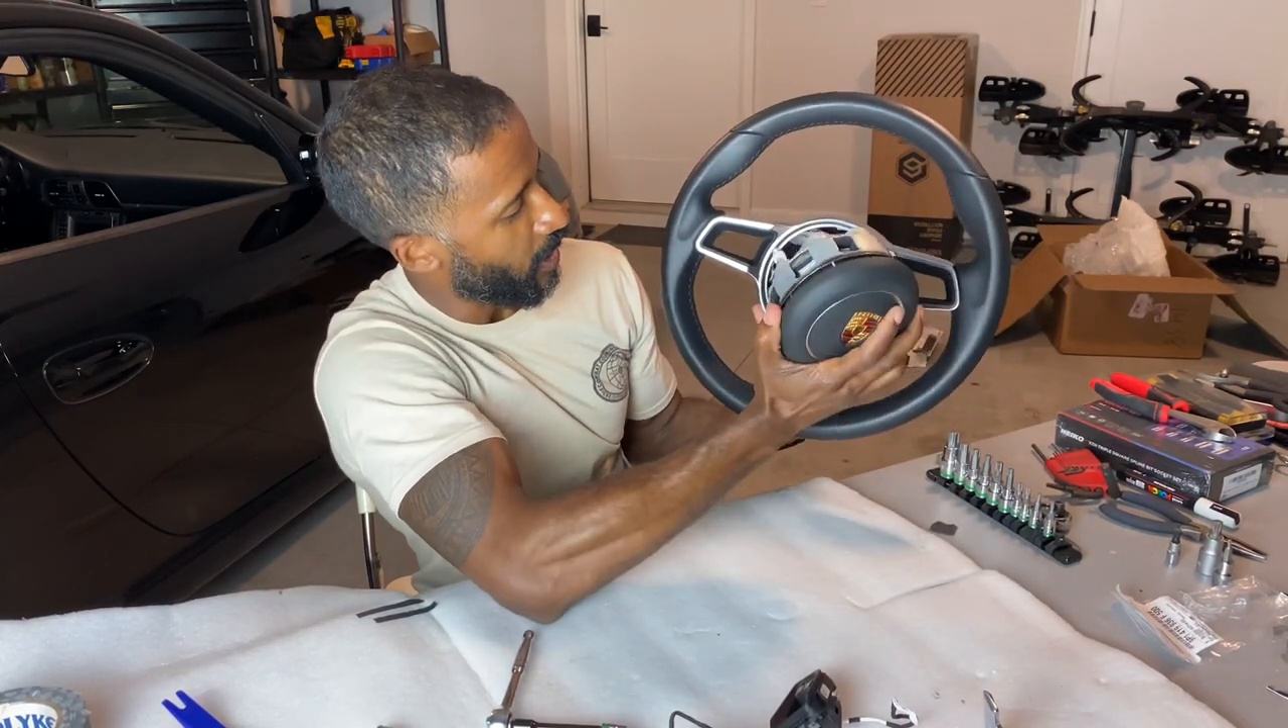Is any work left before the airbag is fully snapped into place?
Yes.